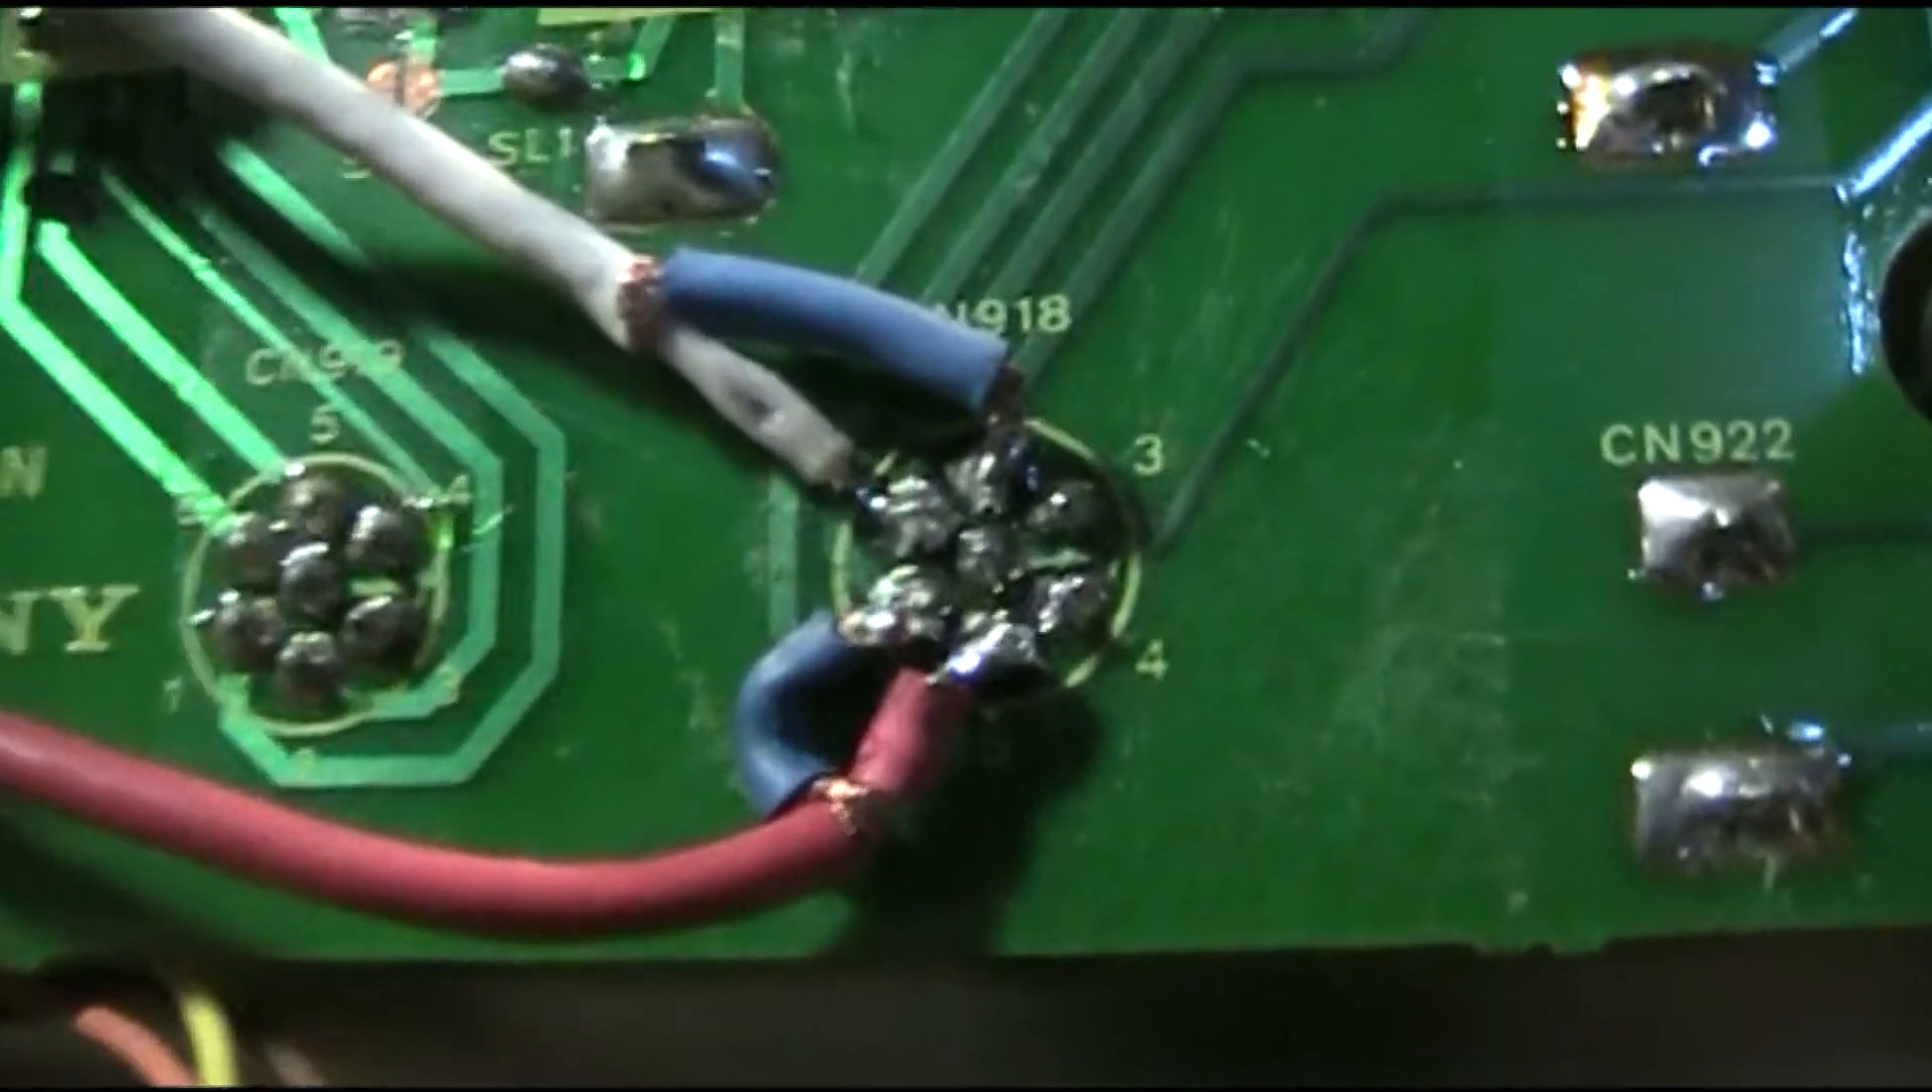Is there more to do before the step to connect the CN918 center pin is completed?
Yes.